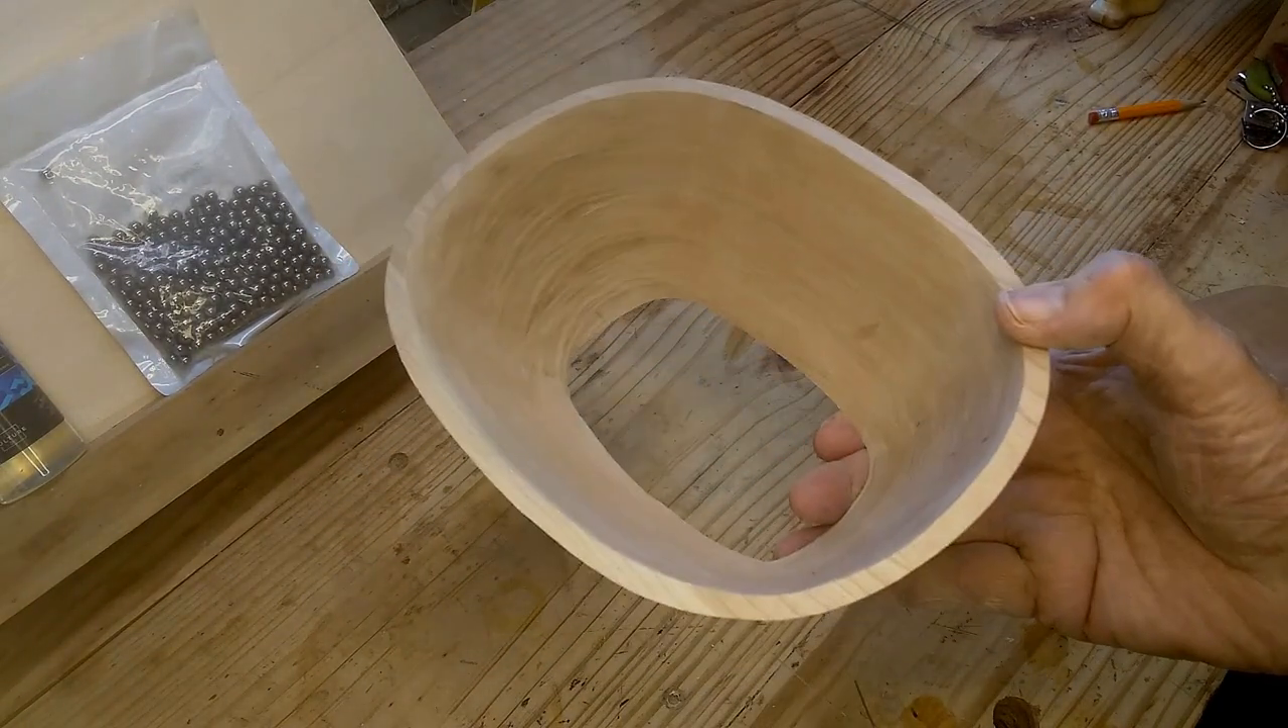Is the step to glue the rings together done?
Yes.